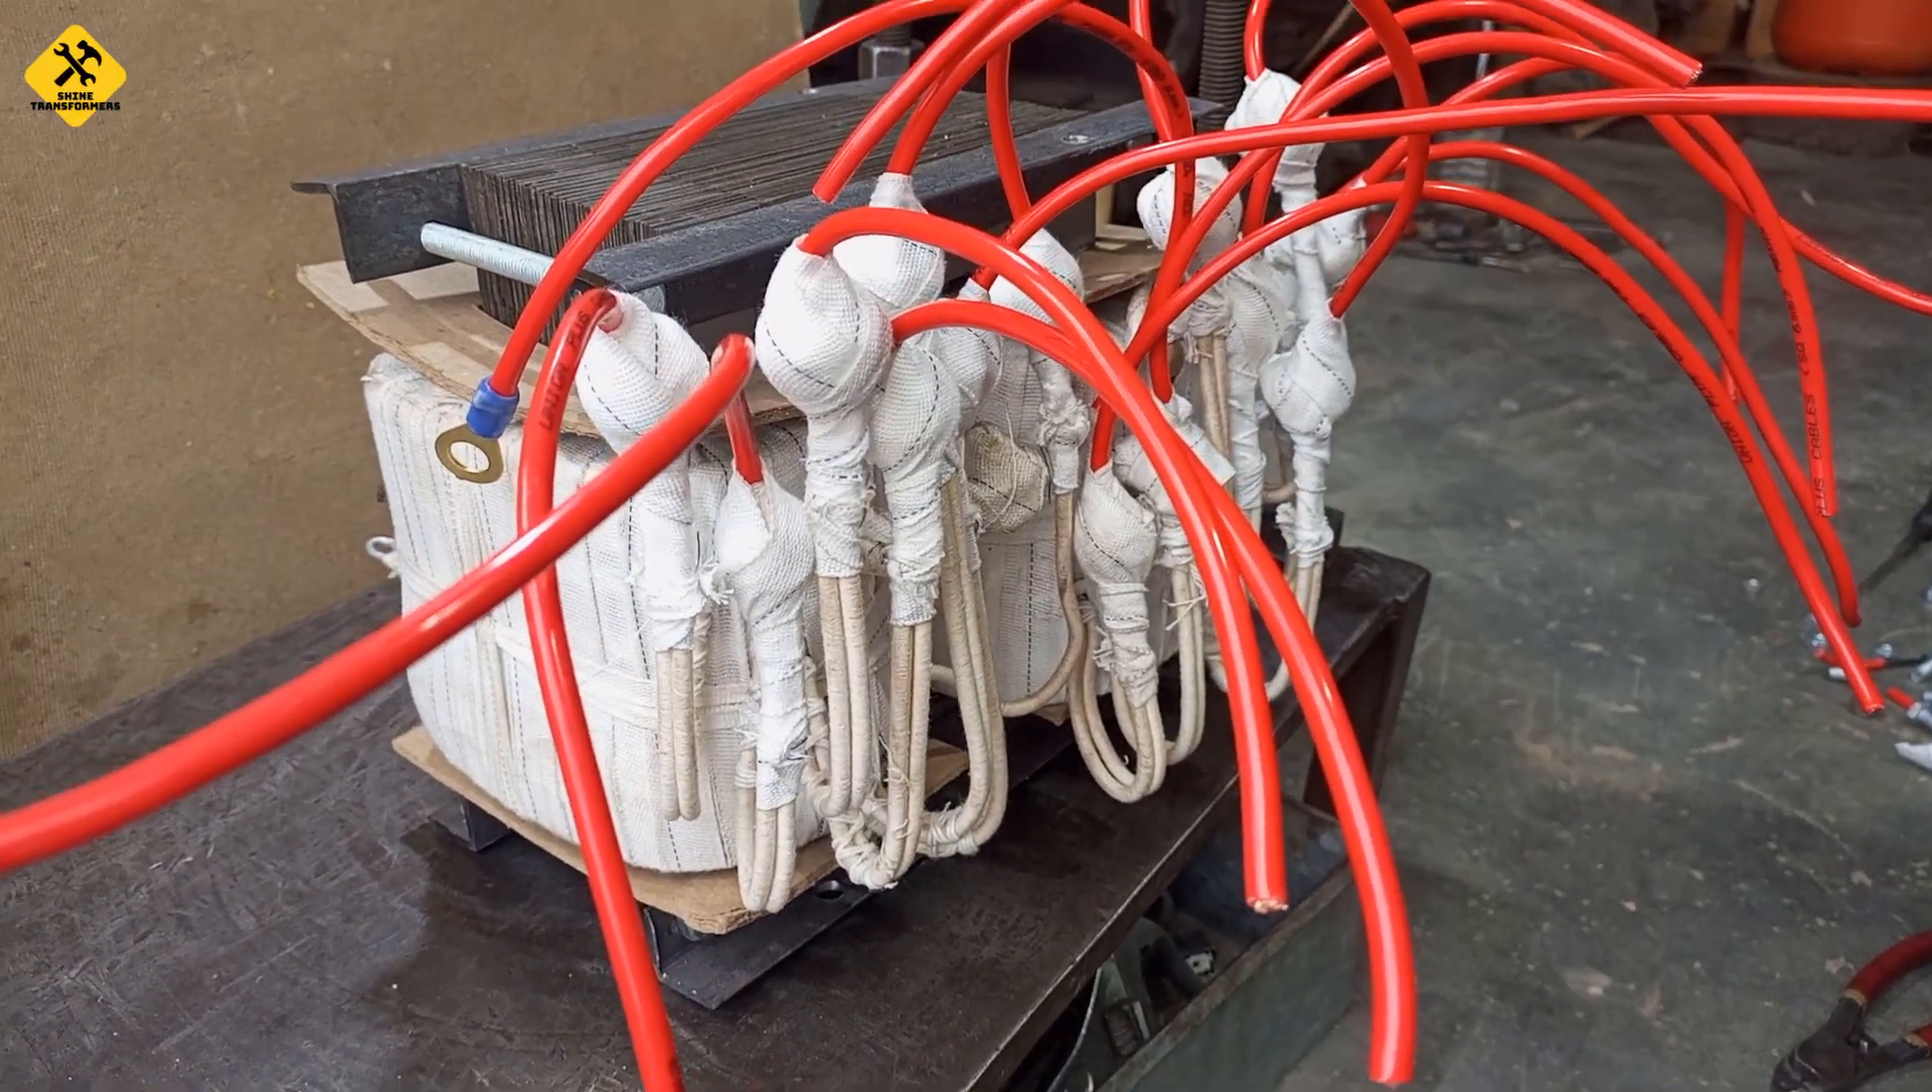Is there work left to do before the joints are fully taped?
No.